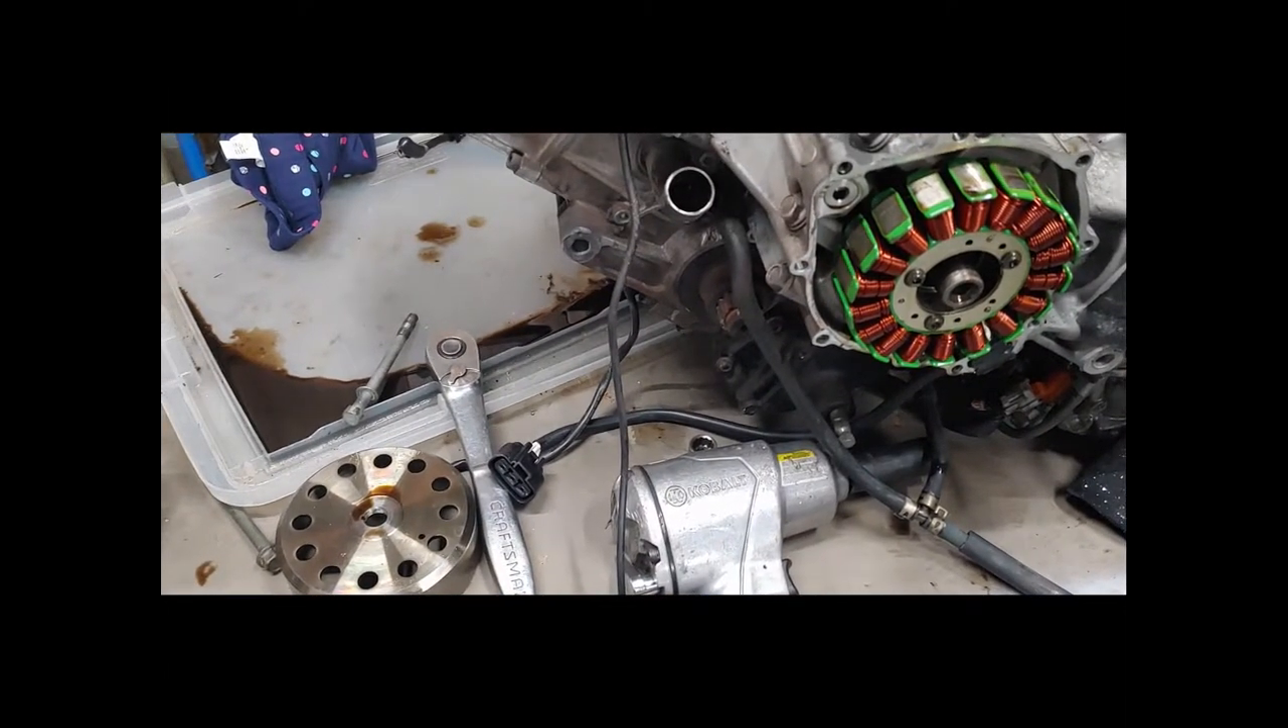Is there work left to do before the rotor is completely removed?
No.